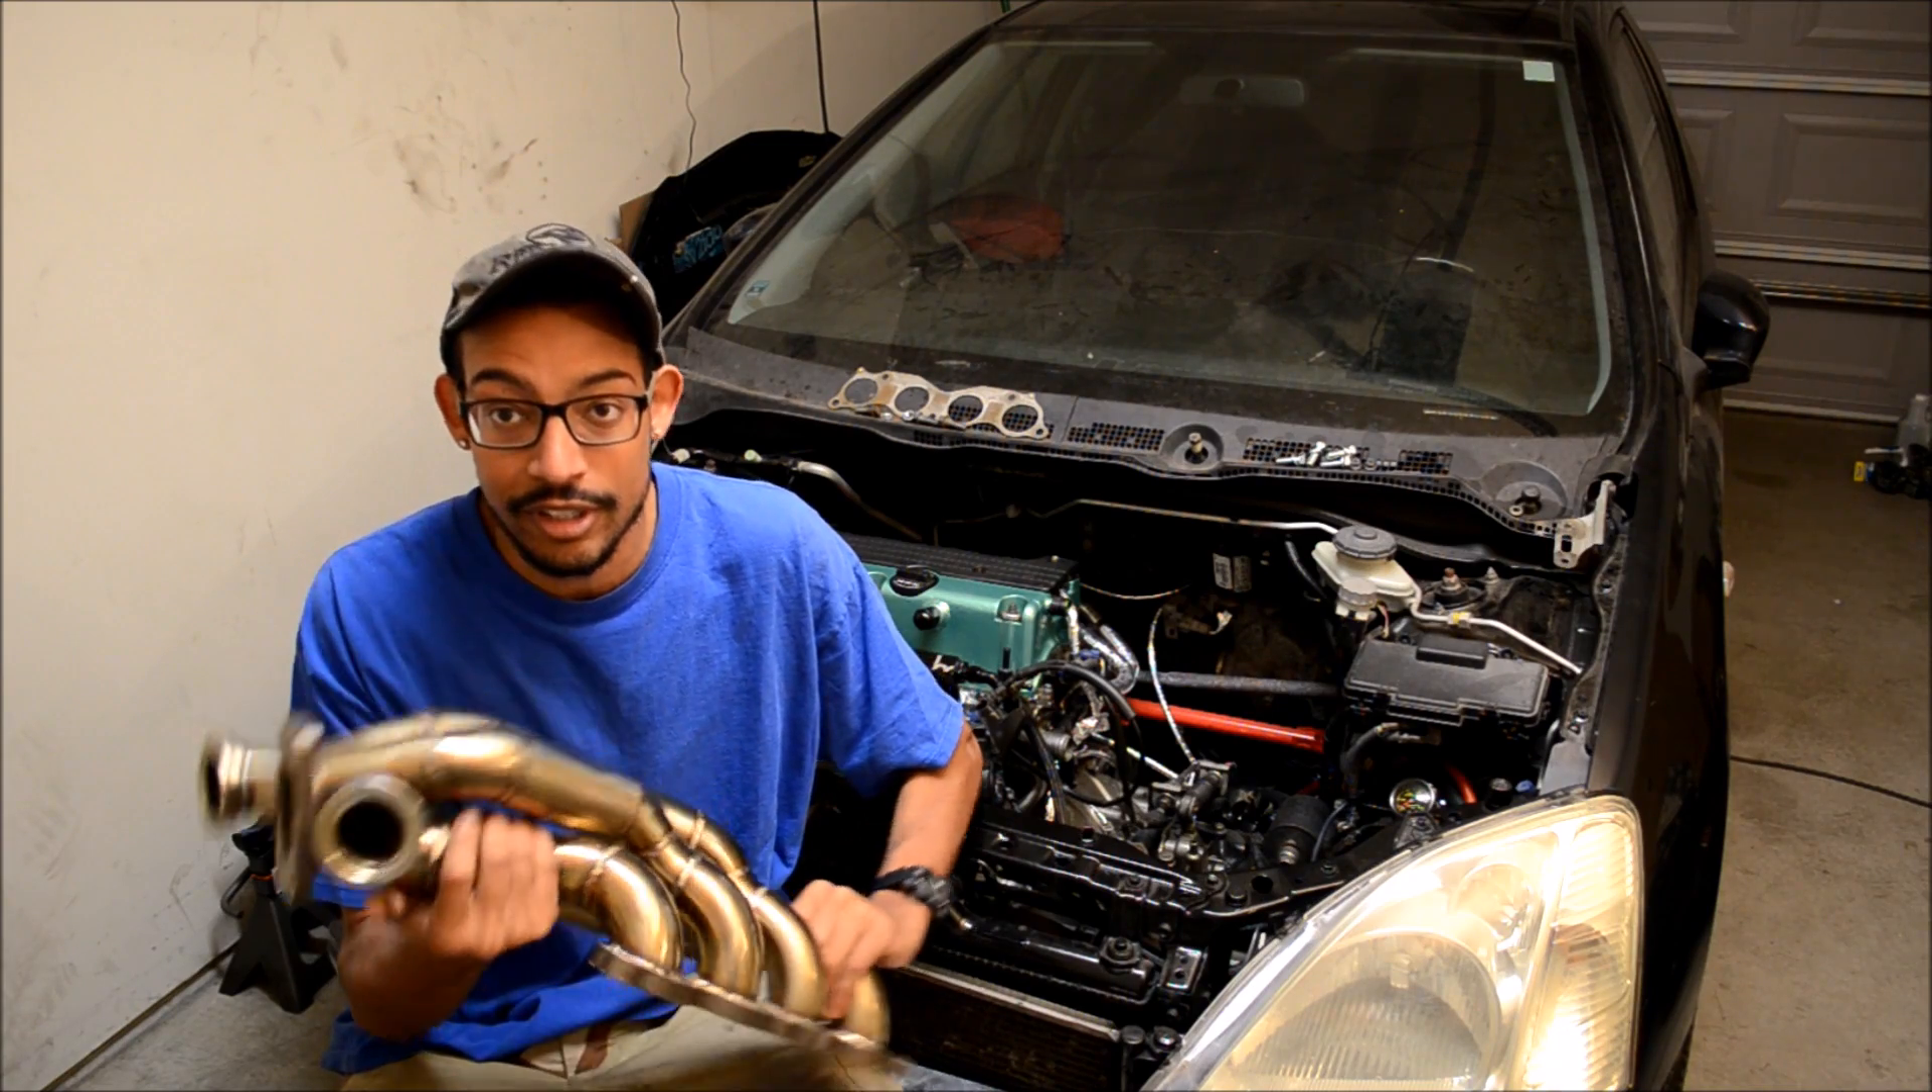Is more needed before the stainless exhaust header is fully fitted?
Yes.